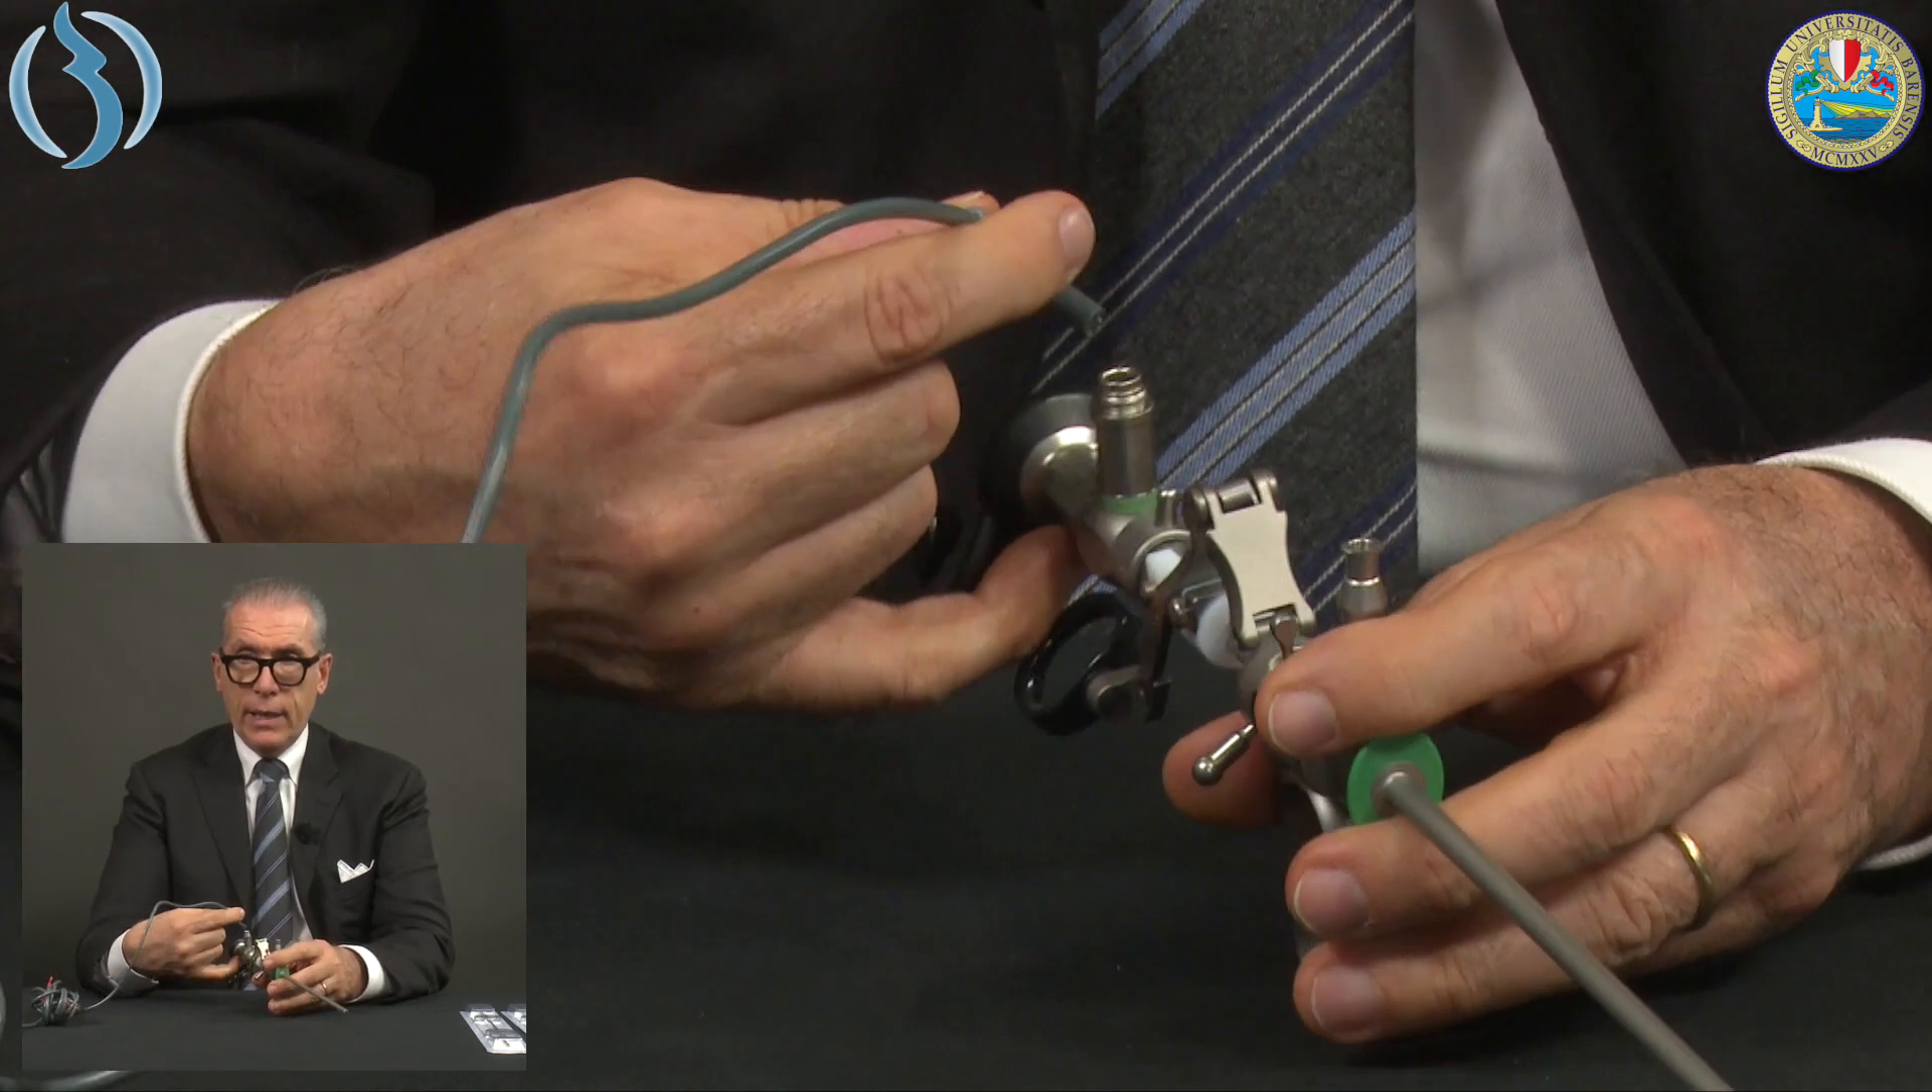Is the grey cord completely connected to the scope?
No.